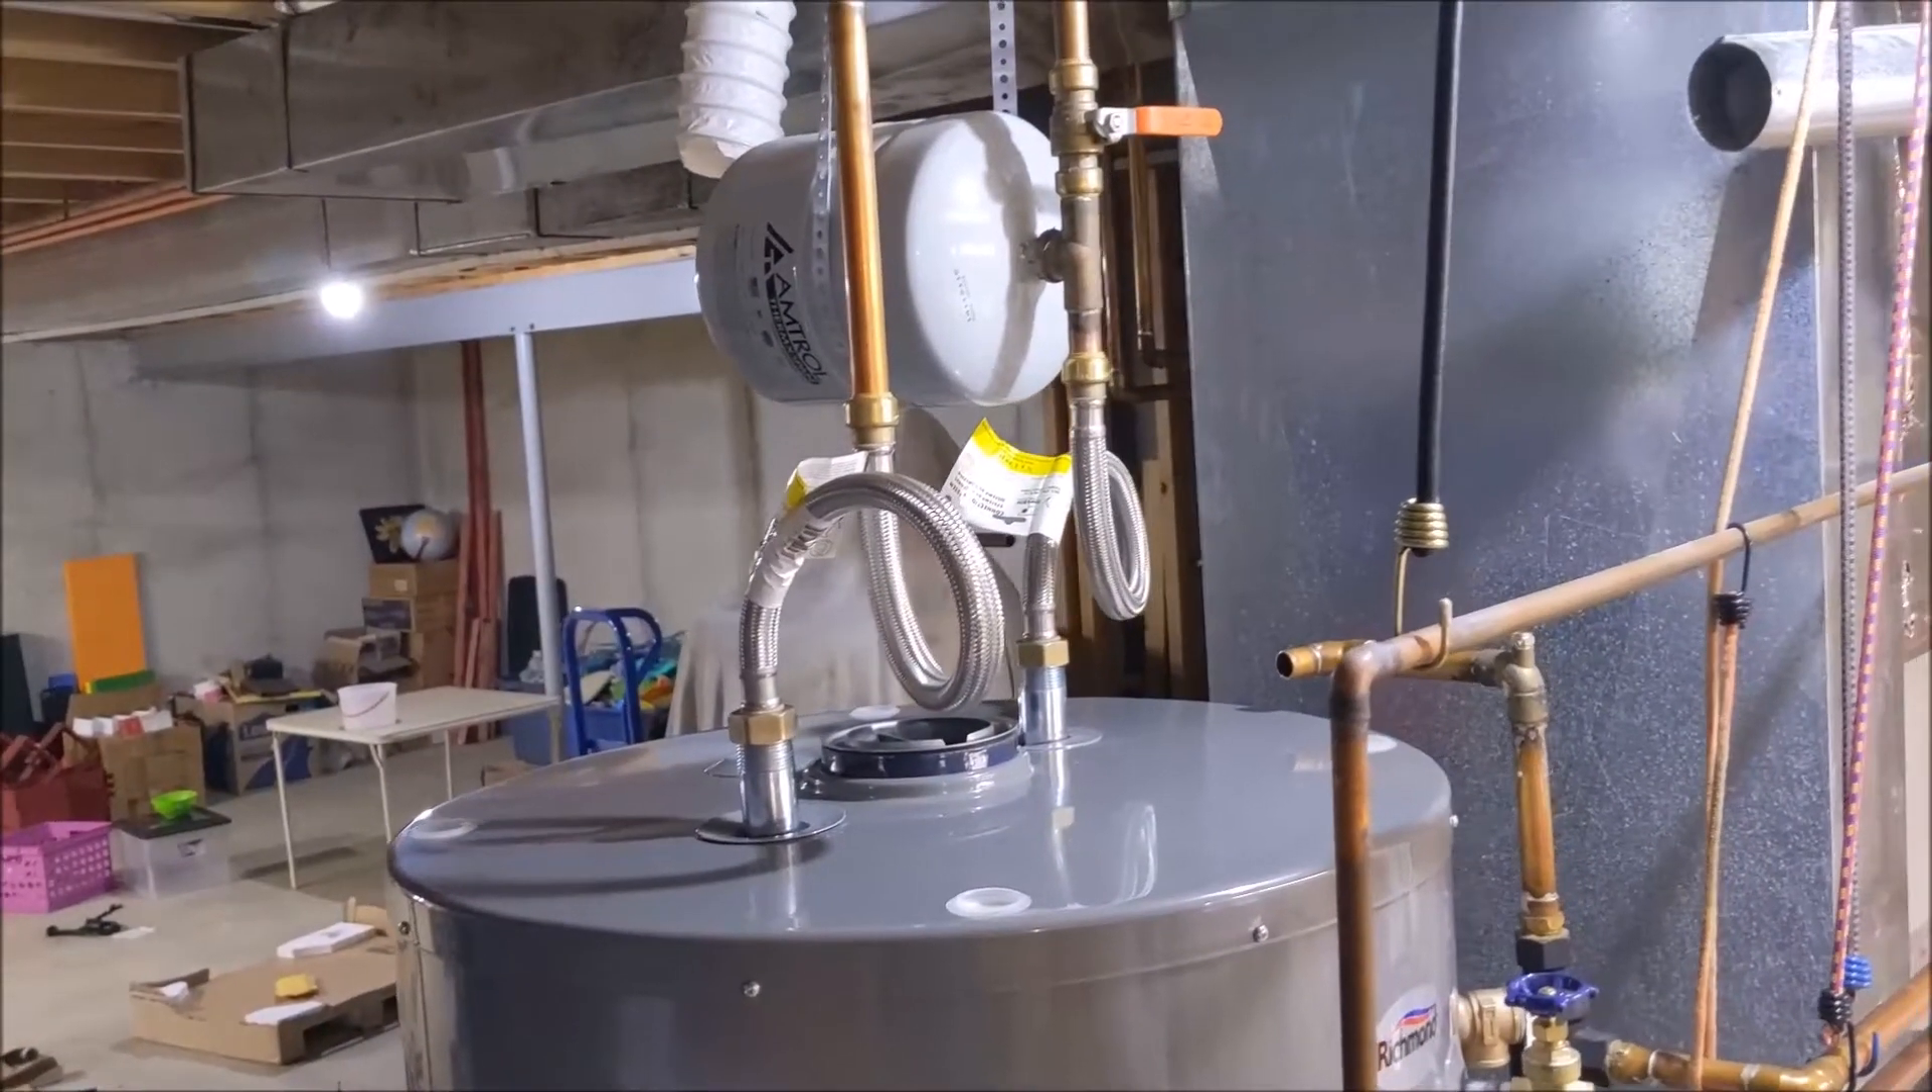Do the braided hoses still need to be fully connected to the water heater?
No.